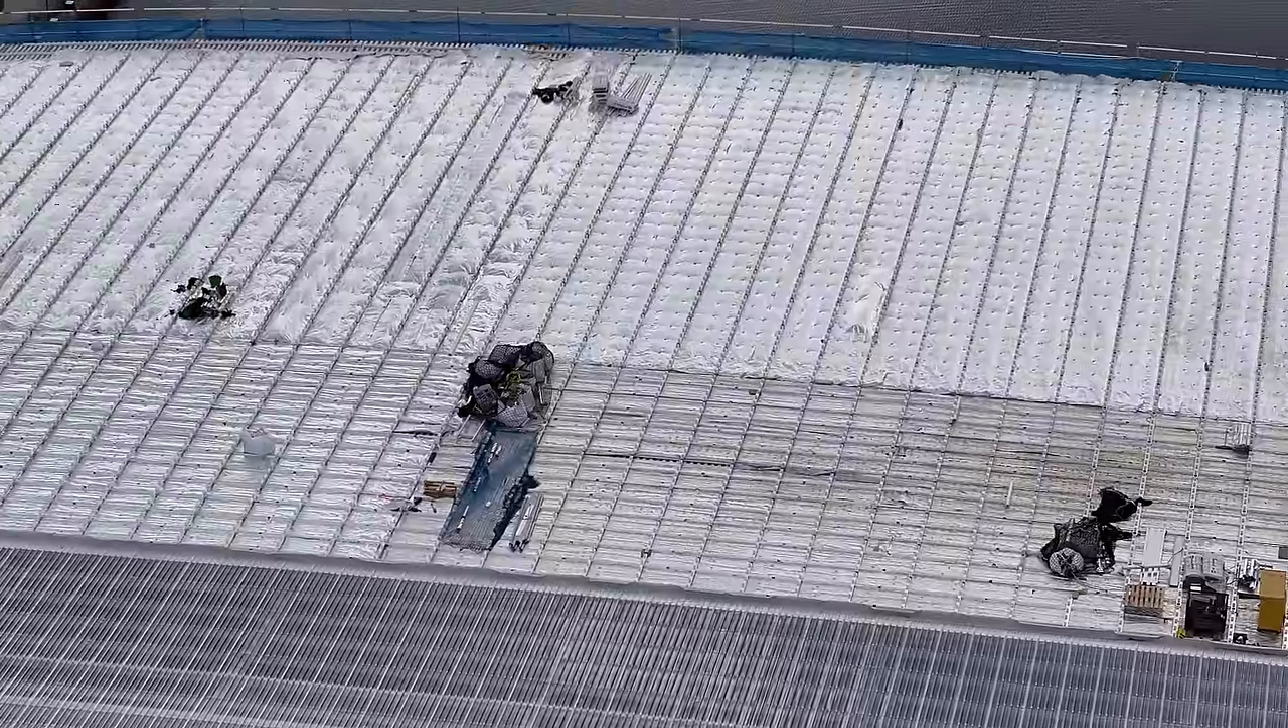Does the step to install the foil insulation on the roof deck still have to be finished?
Yes.